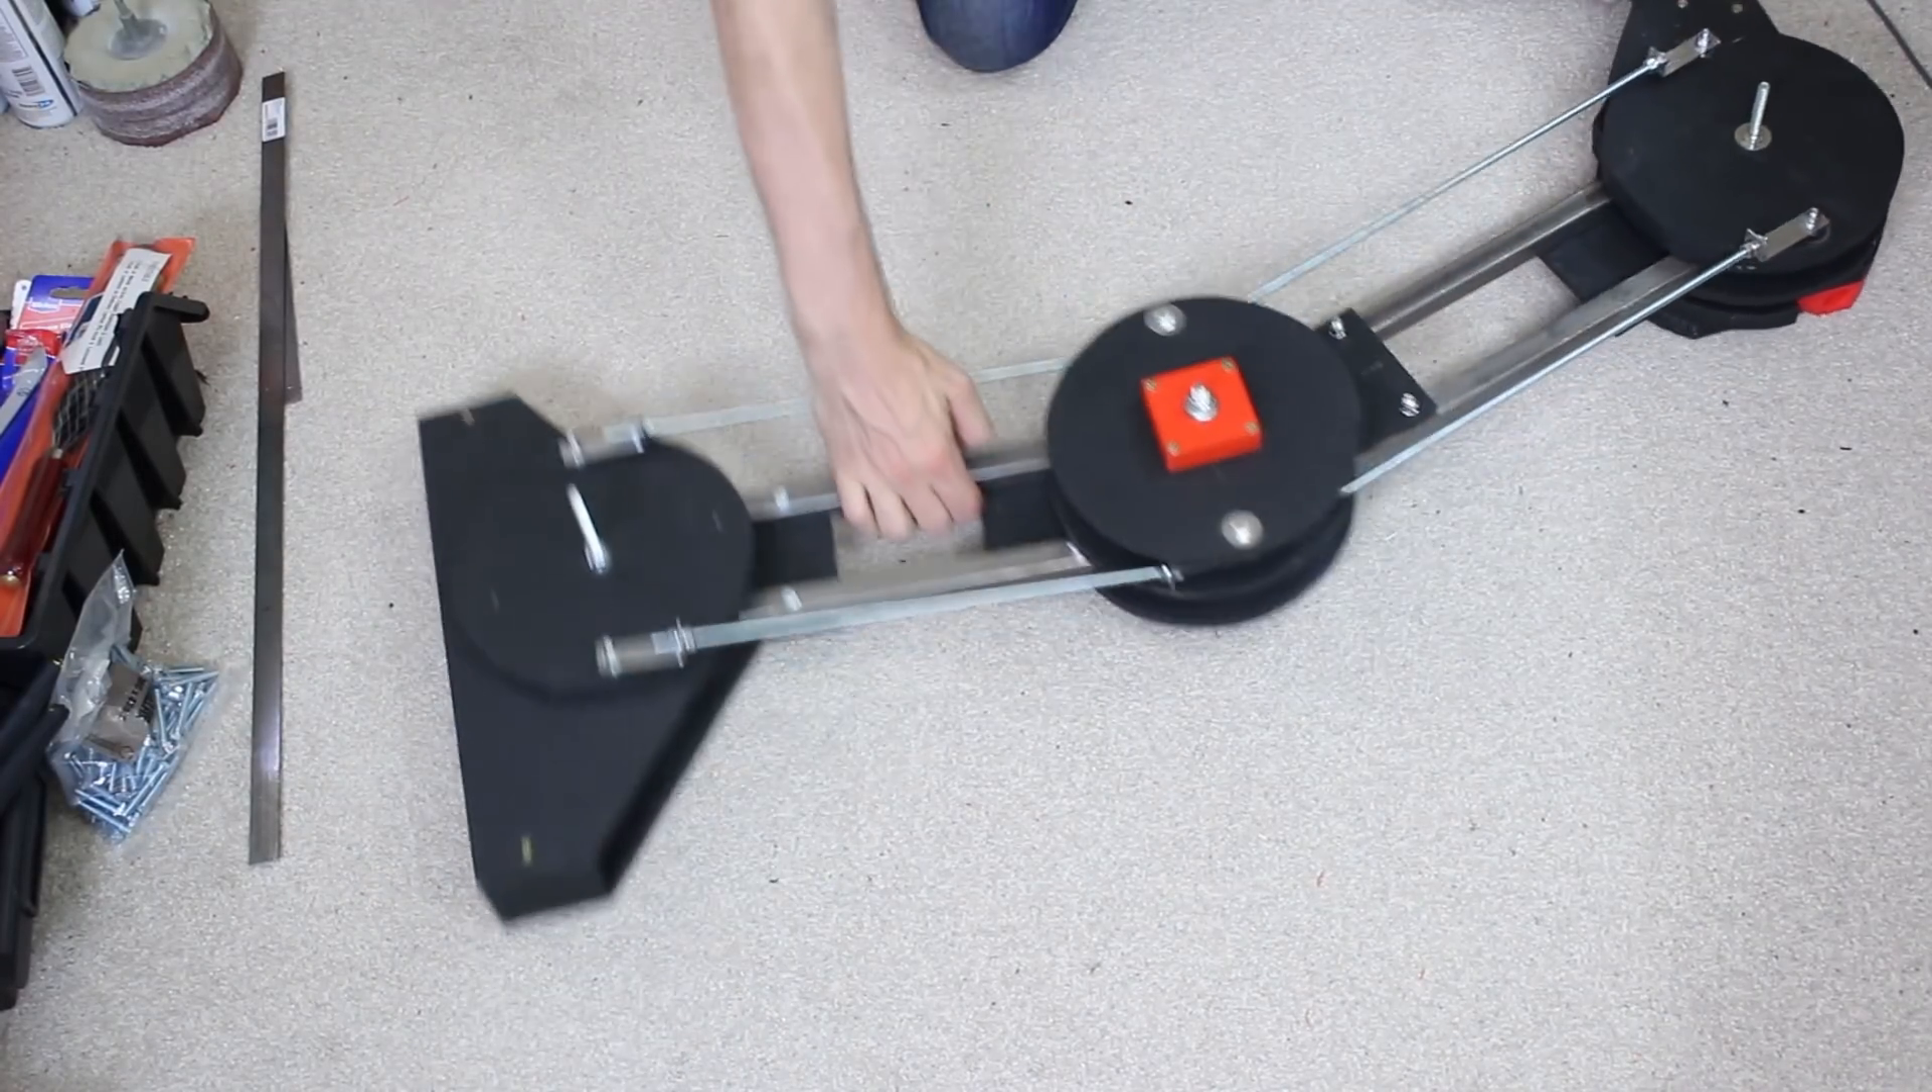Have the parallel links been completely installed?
Yes.